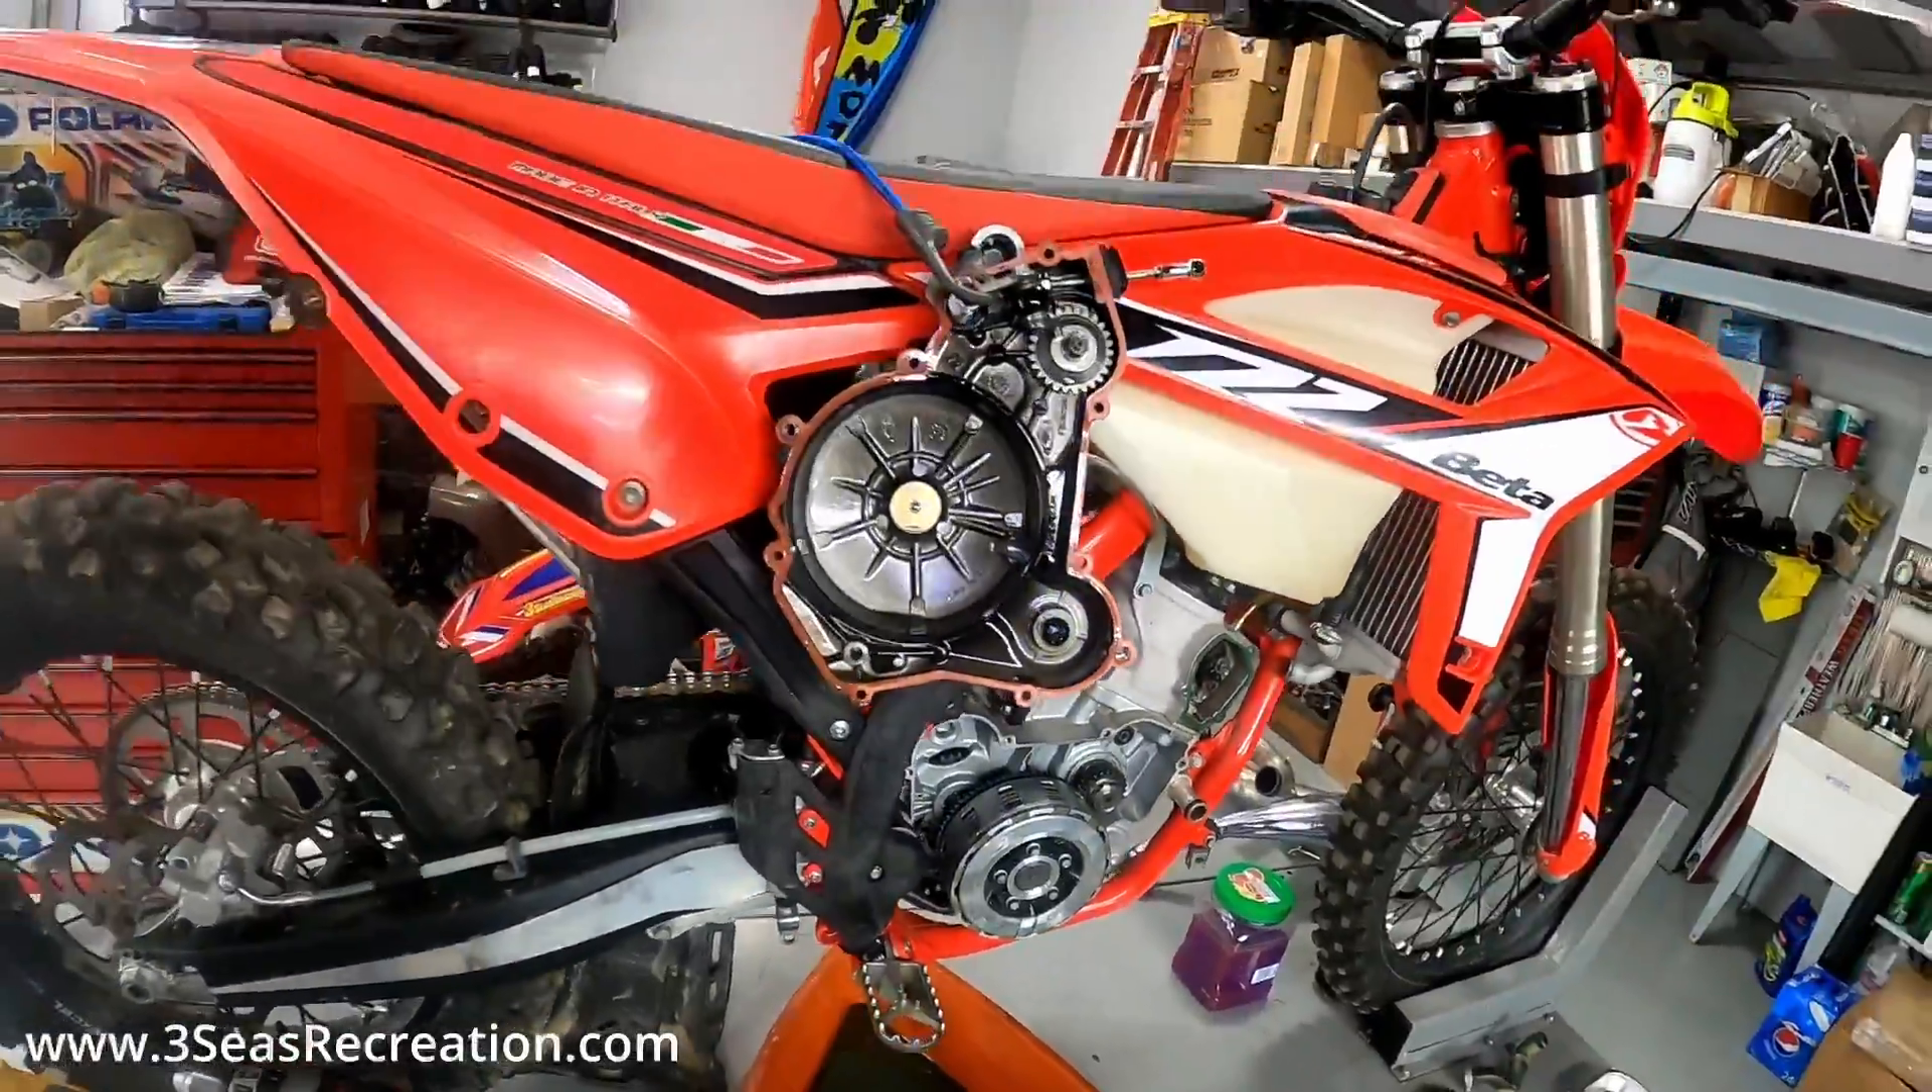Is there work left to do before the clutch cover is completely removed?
No.